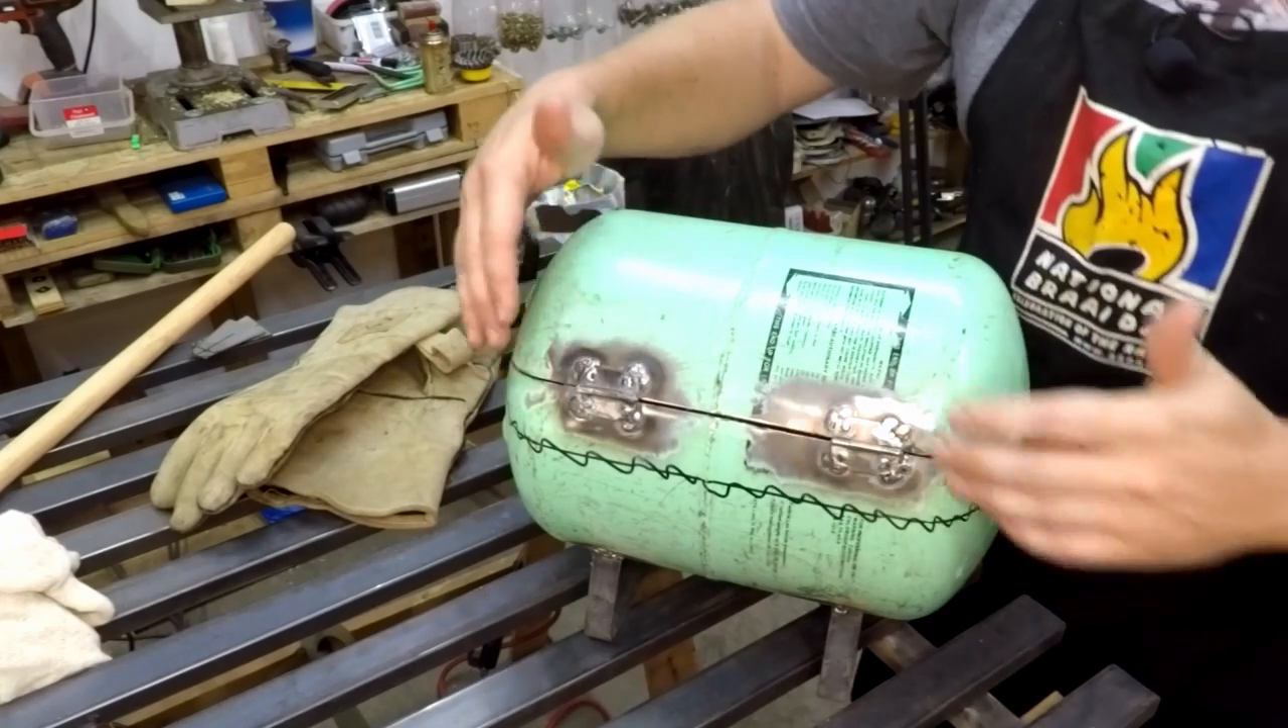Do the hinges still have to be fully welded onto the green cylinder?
No.